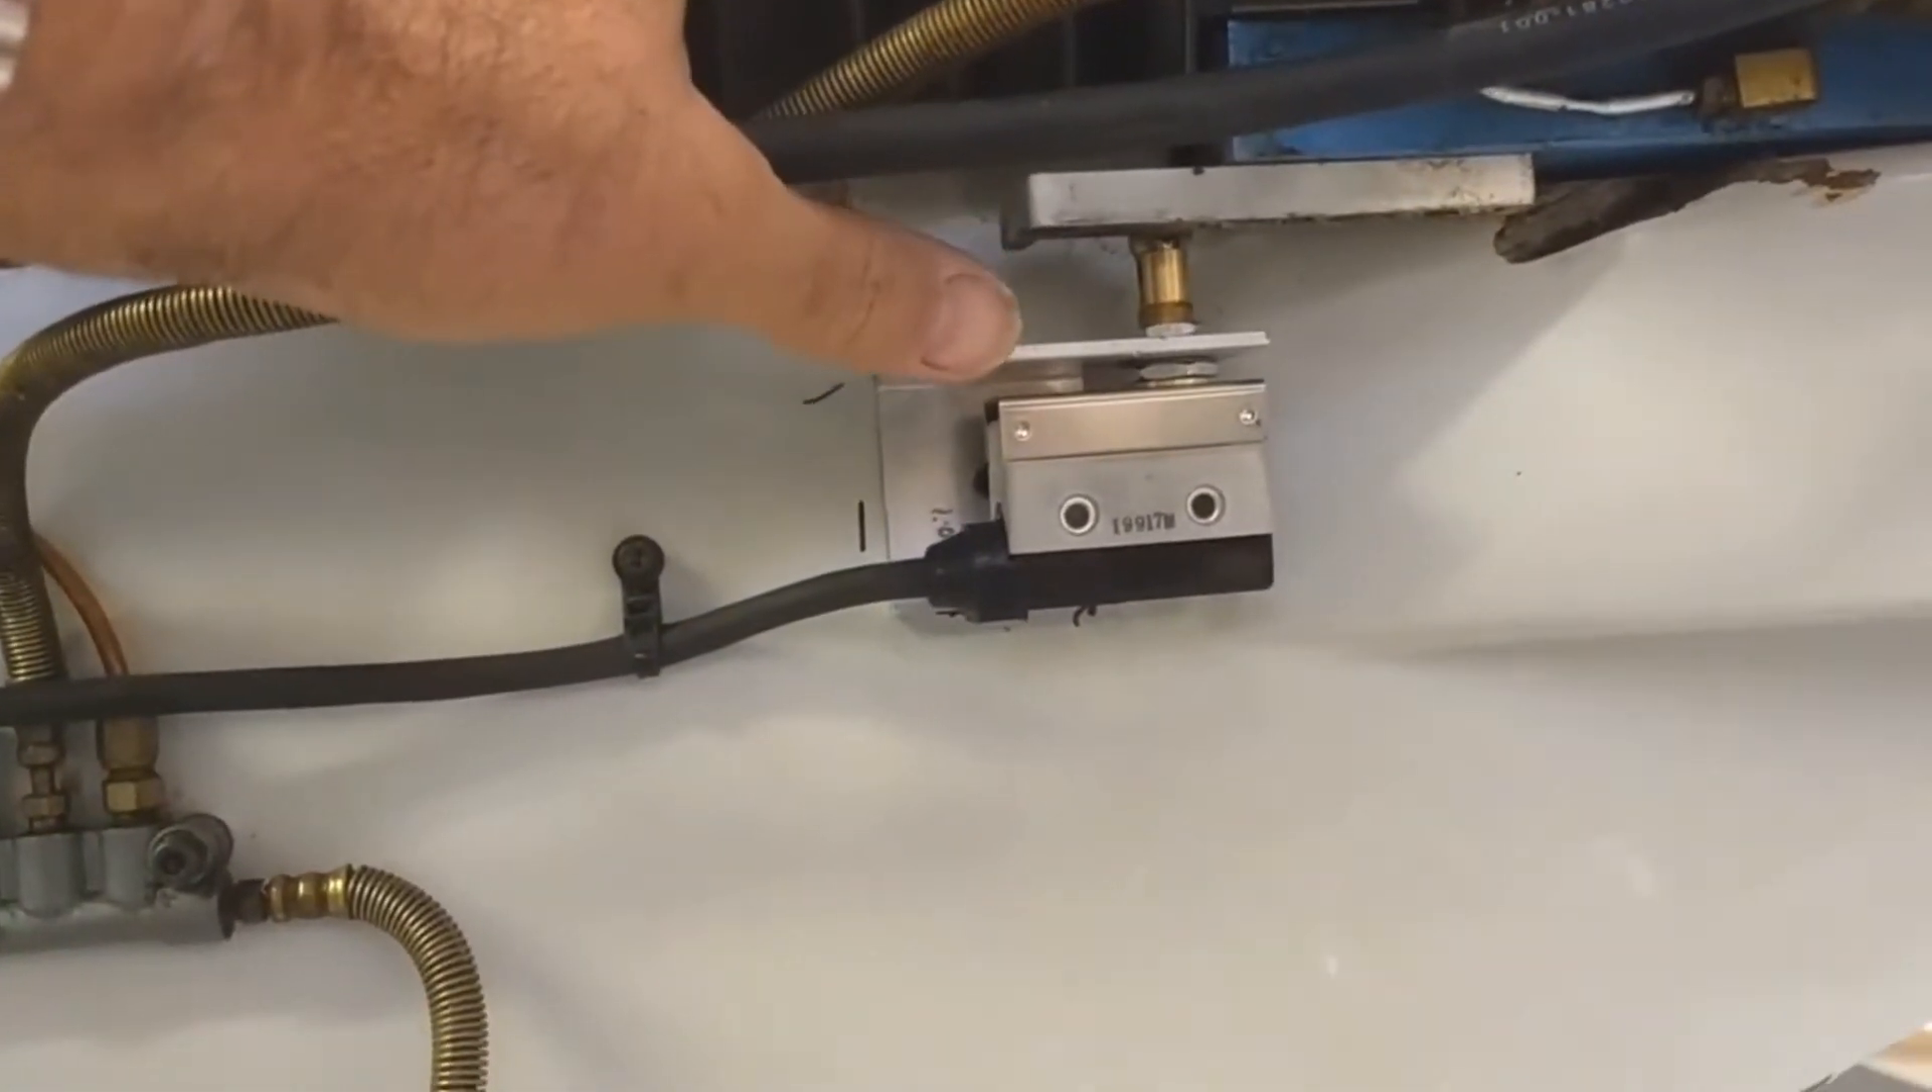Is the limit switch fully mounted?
Yes.